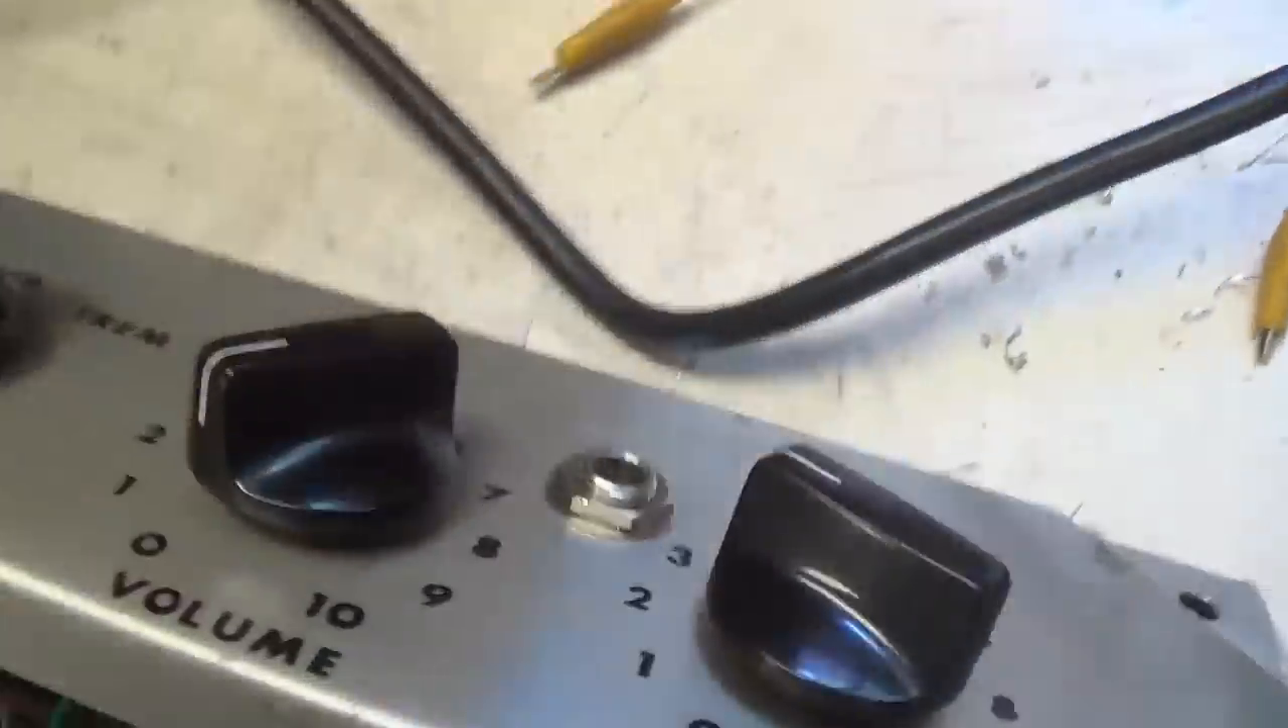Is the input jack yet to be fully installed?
No.